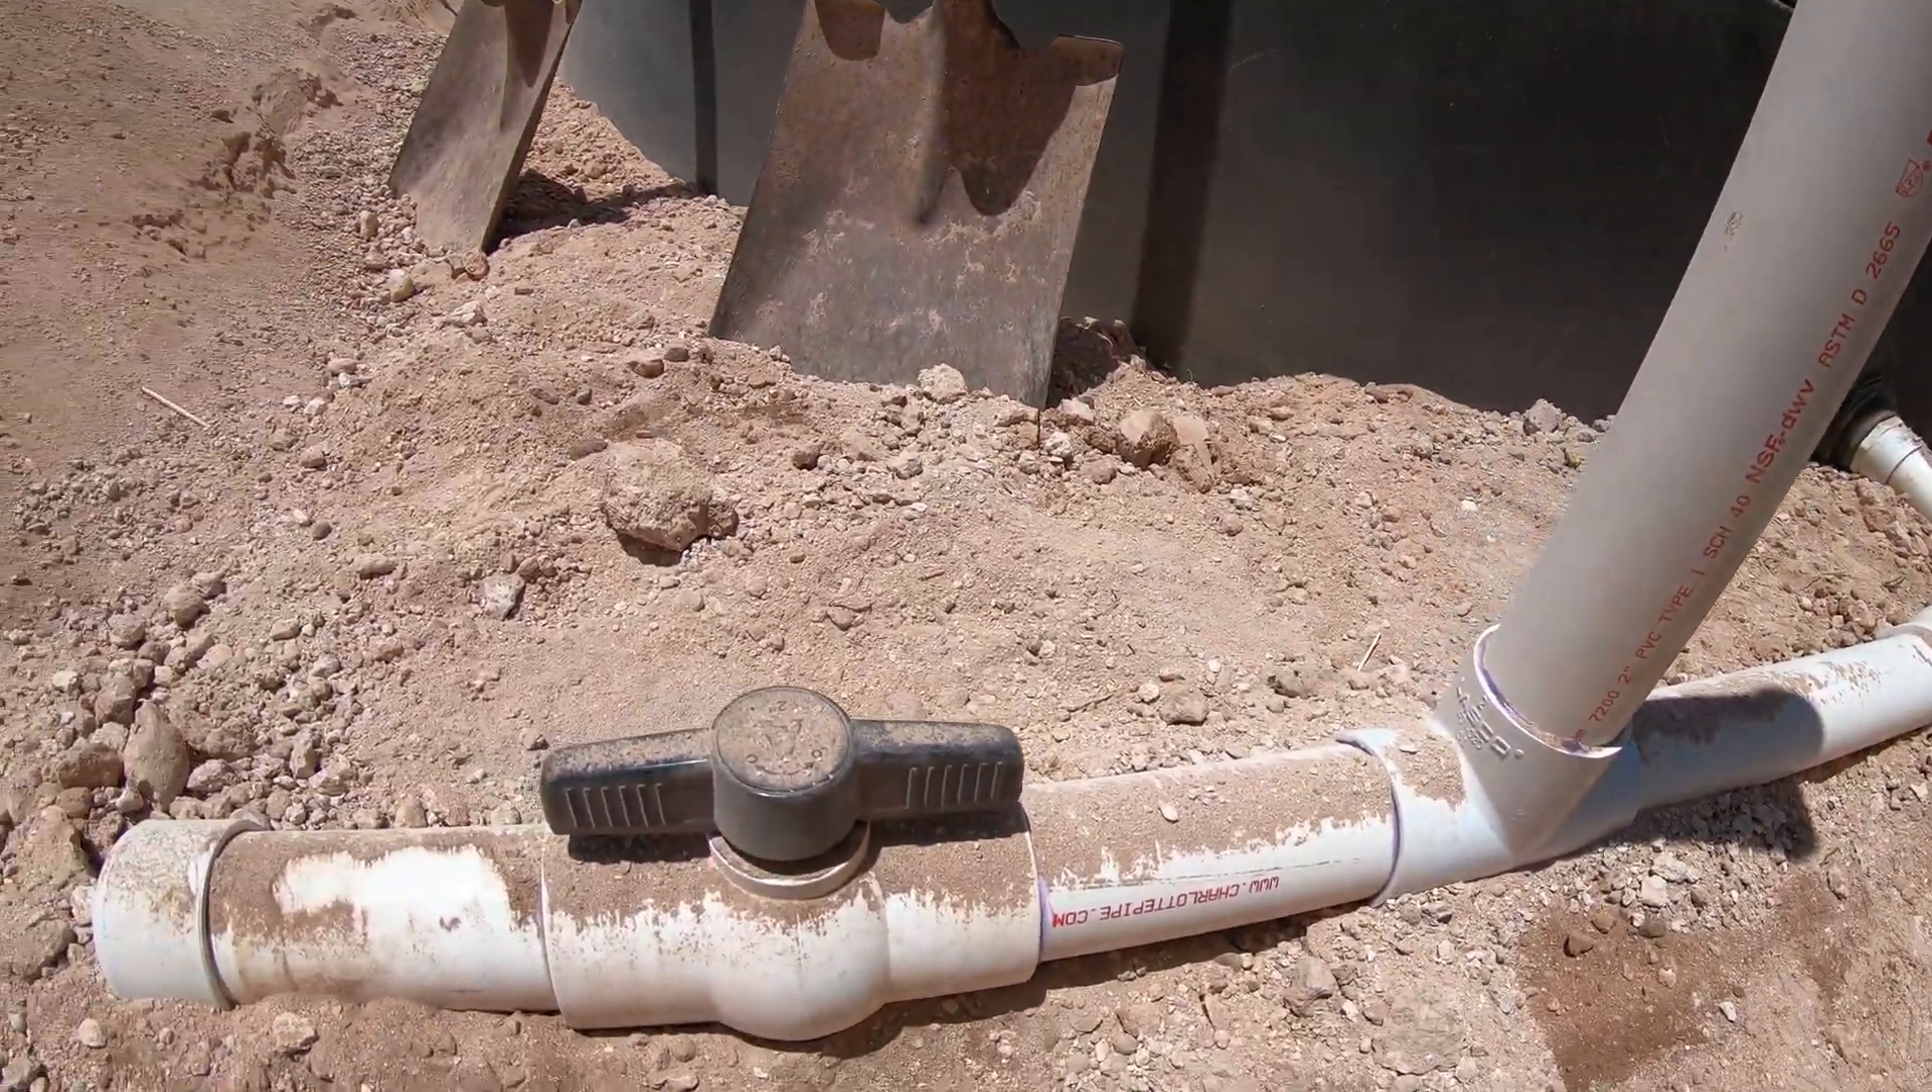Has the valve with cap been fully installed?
Yes.